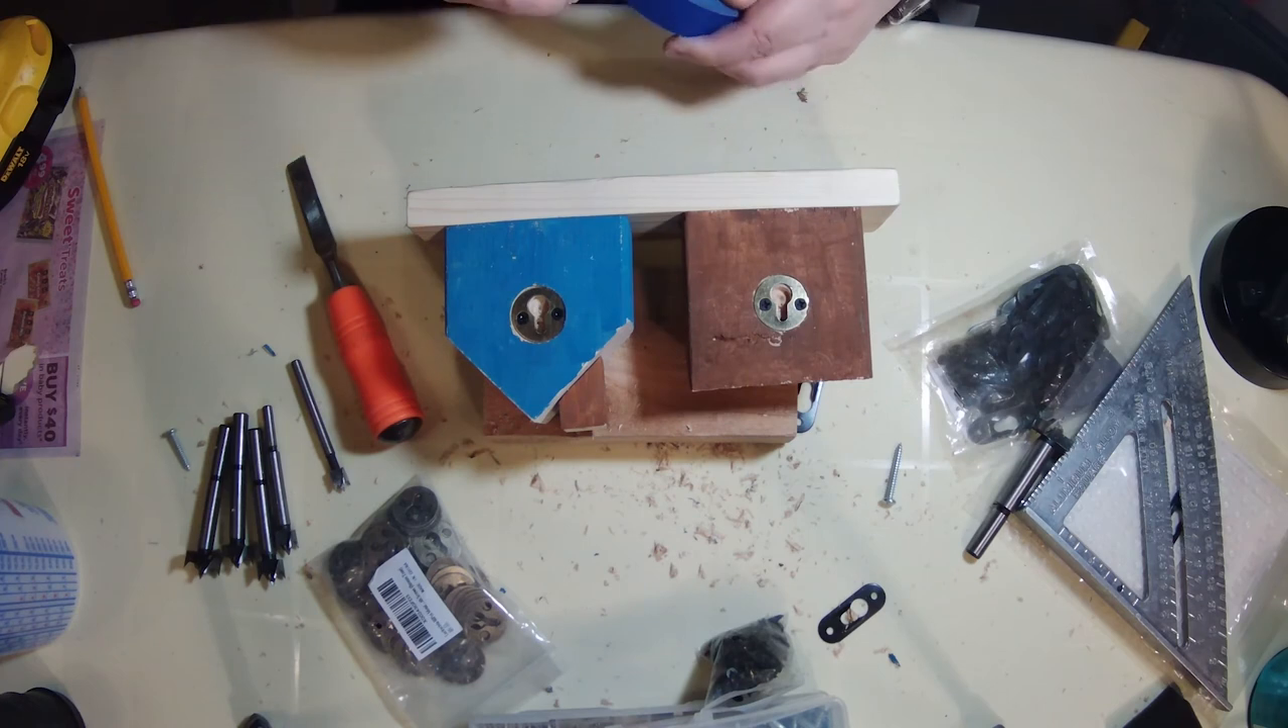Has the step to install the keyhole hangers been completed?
Yes.